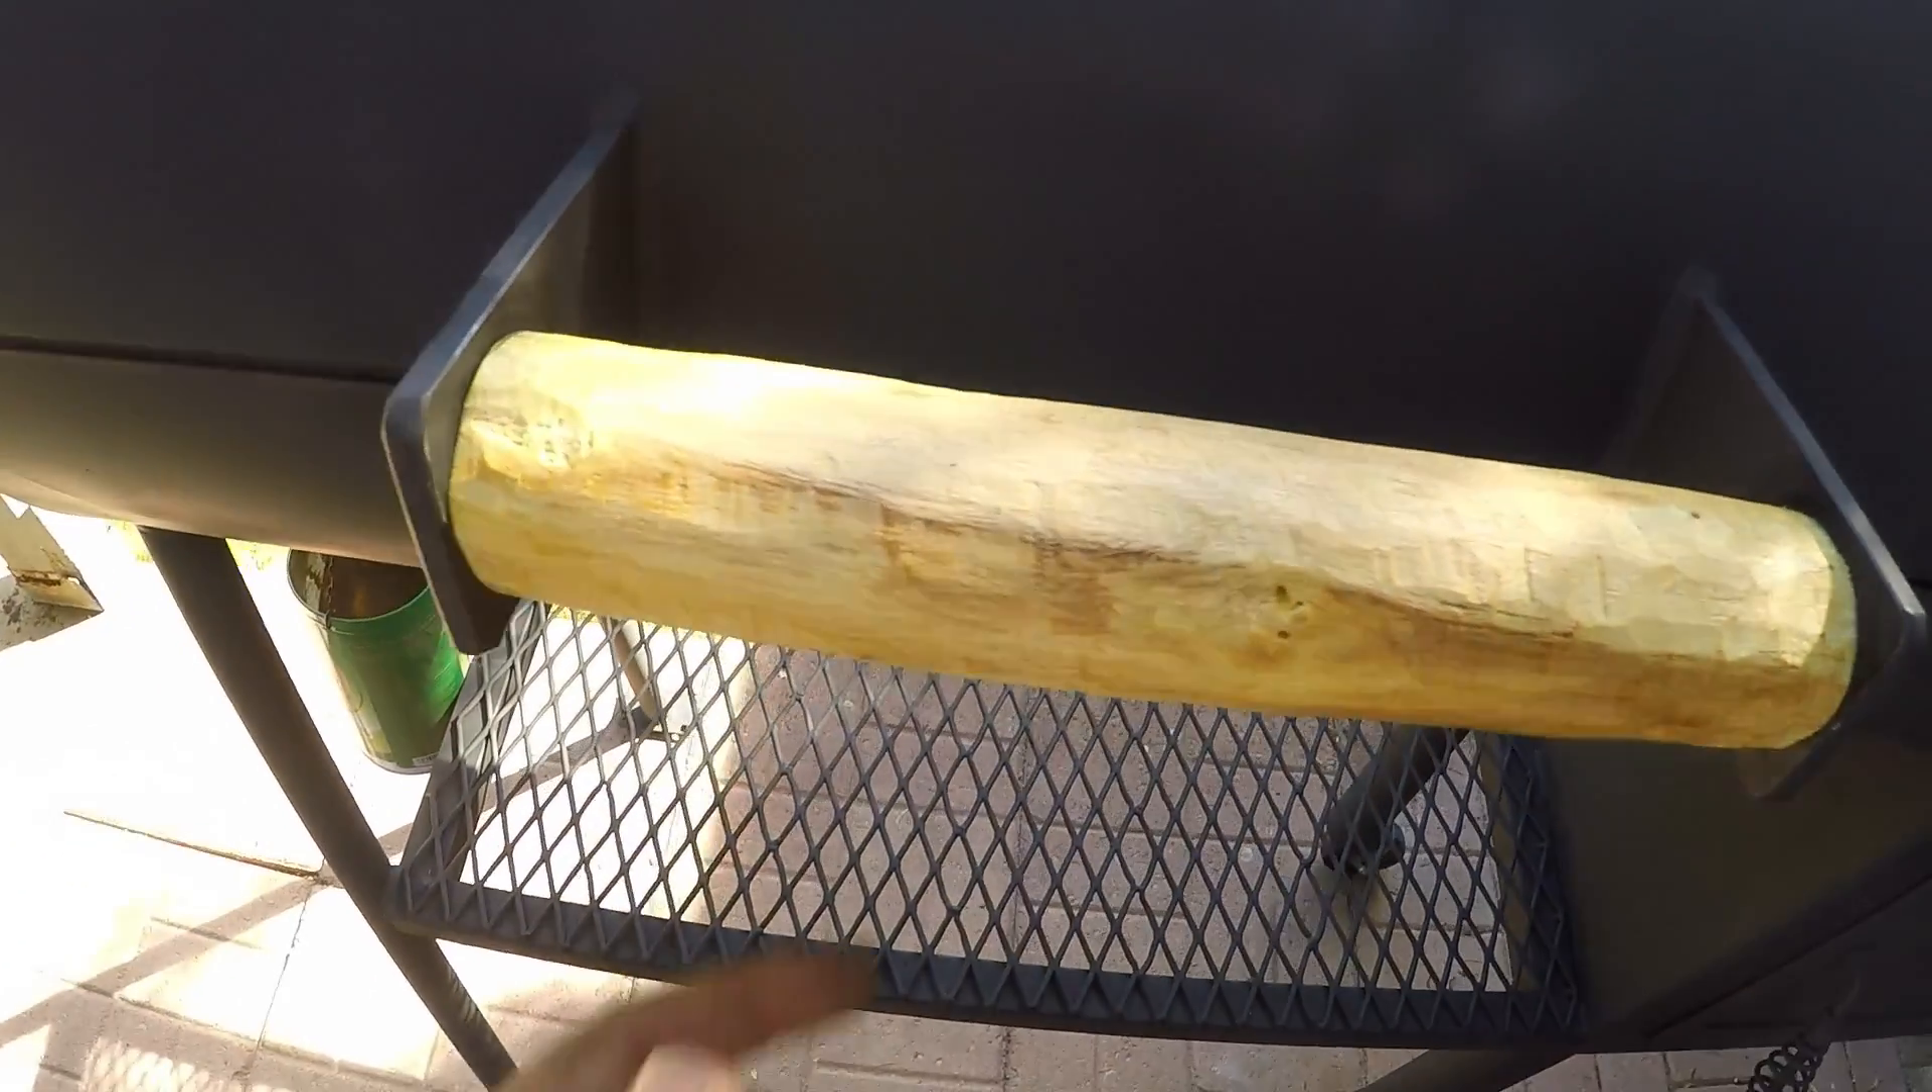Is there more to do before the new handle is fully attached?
No.